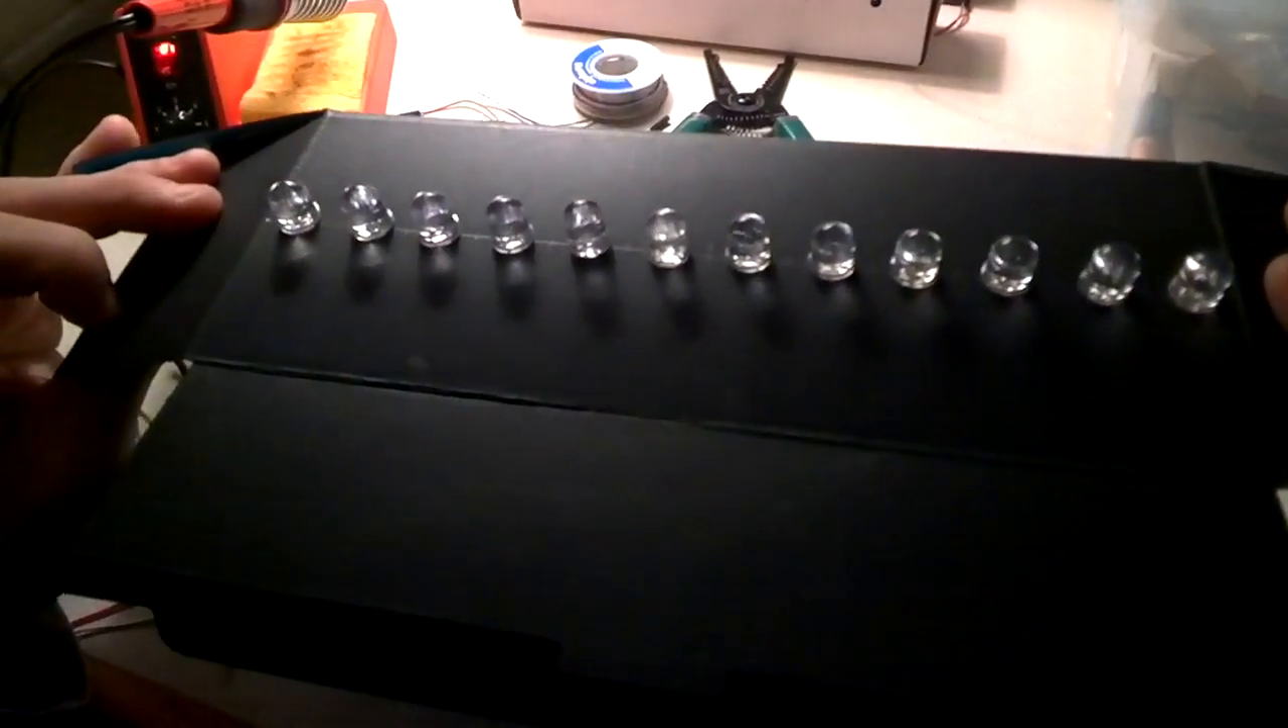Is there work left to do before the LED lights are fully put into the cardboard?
No.